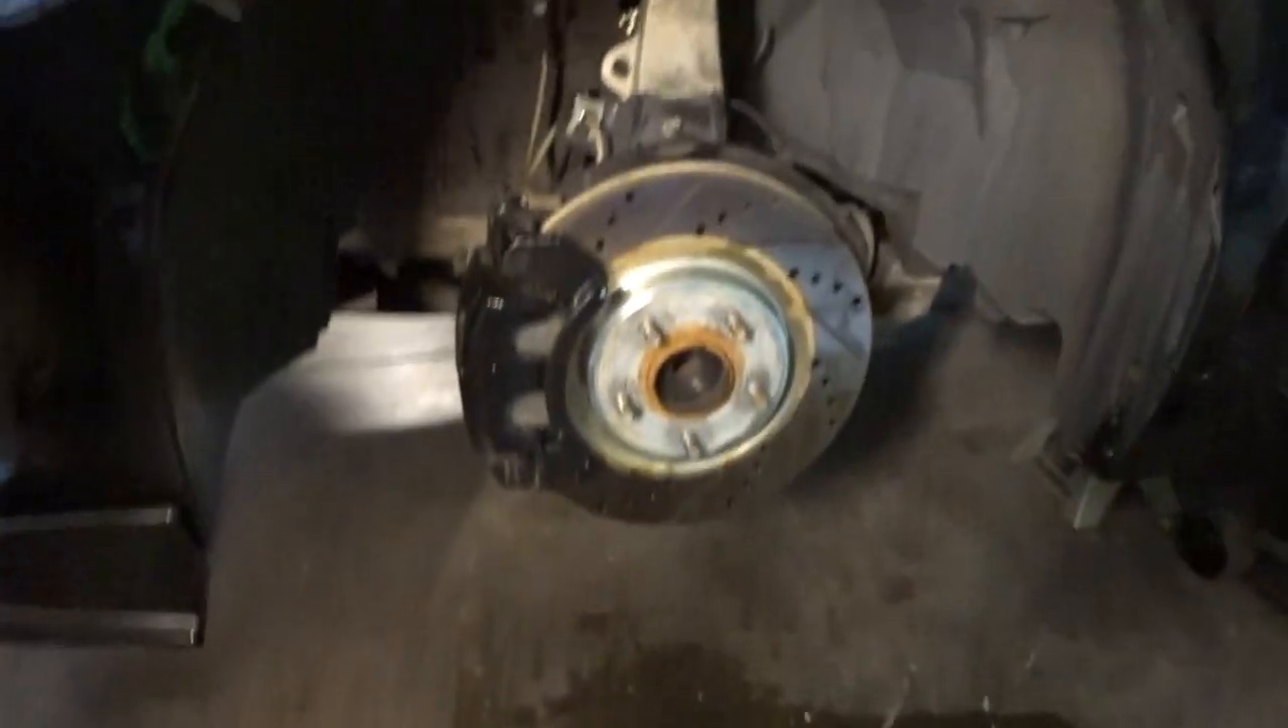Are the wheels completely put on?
No.